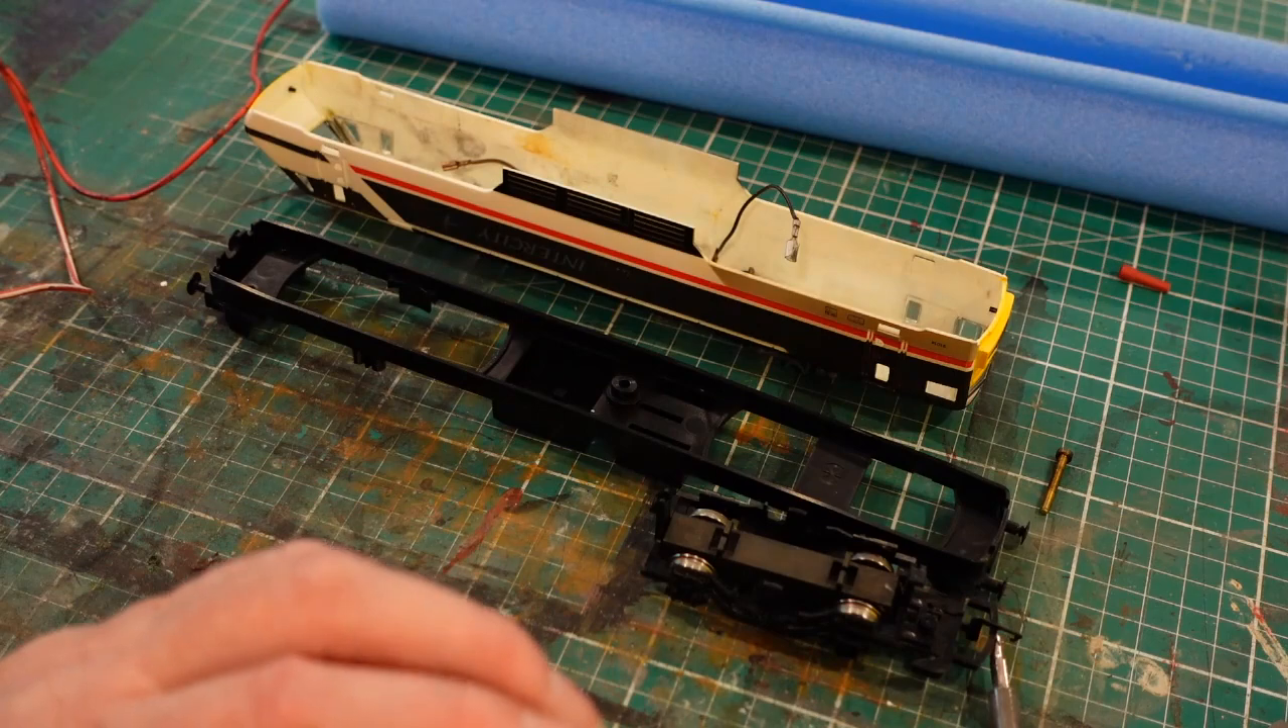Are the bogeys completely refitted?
No.